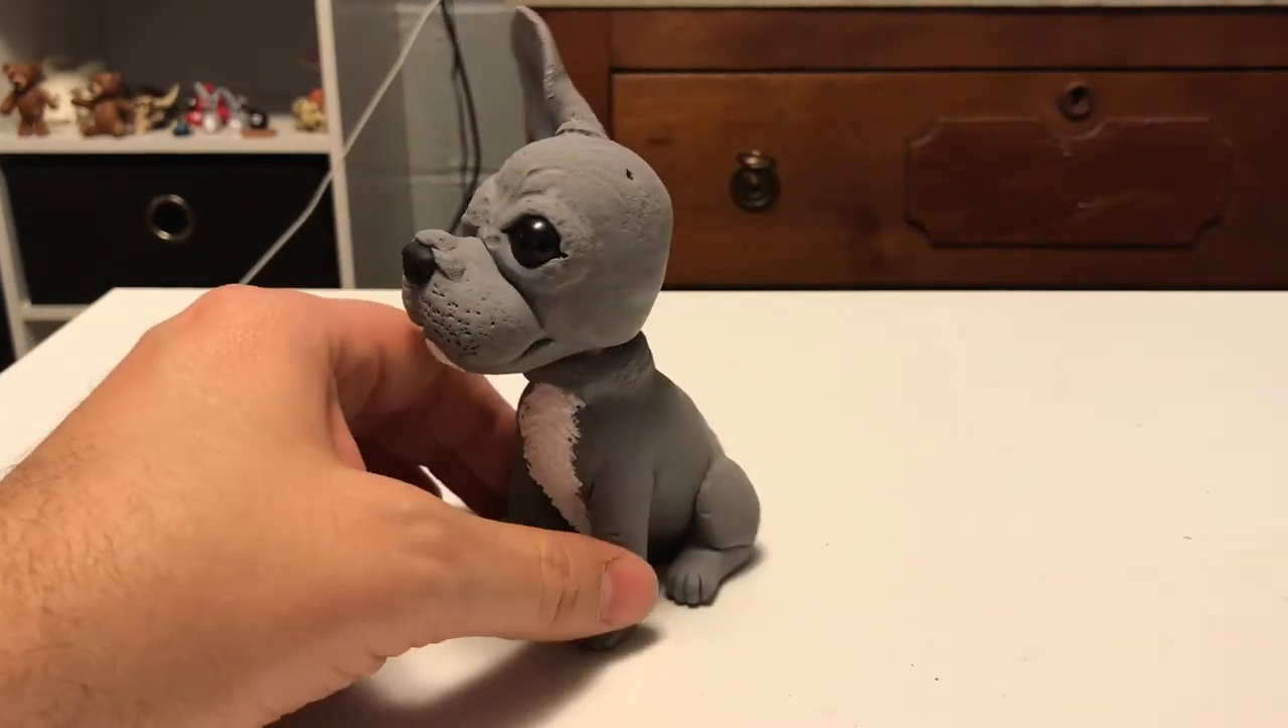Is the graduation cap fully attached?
No.